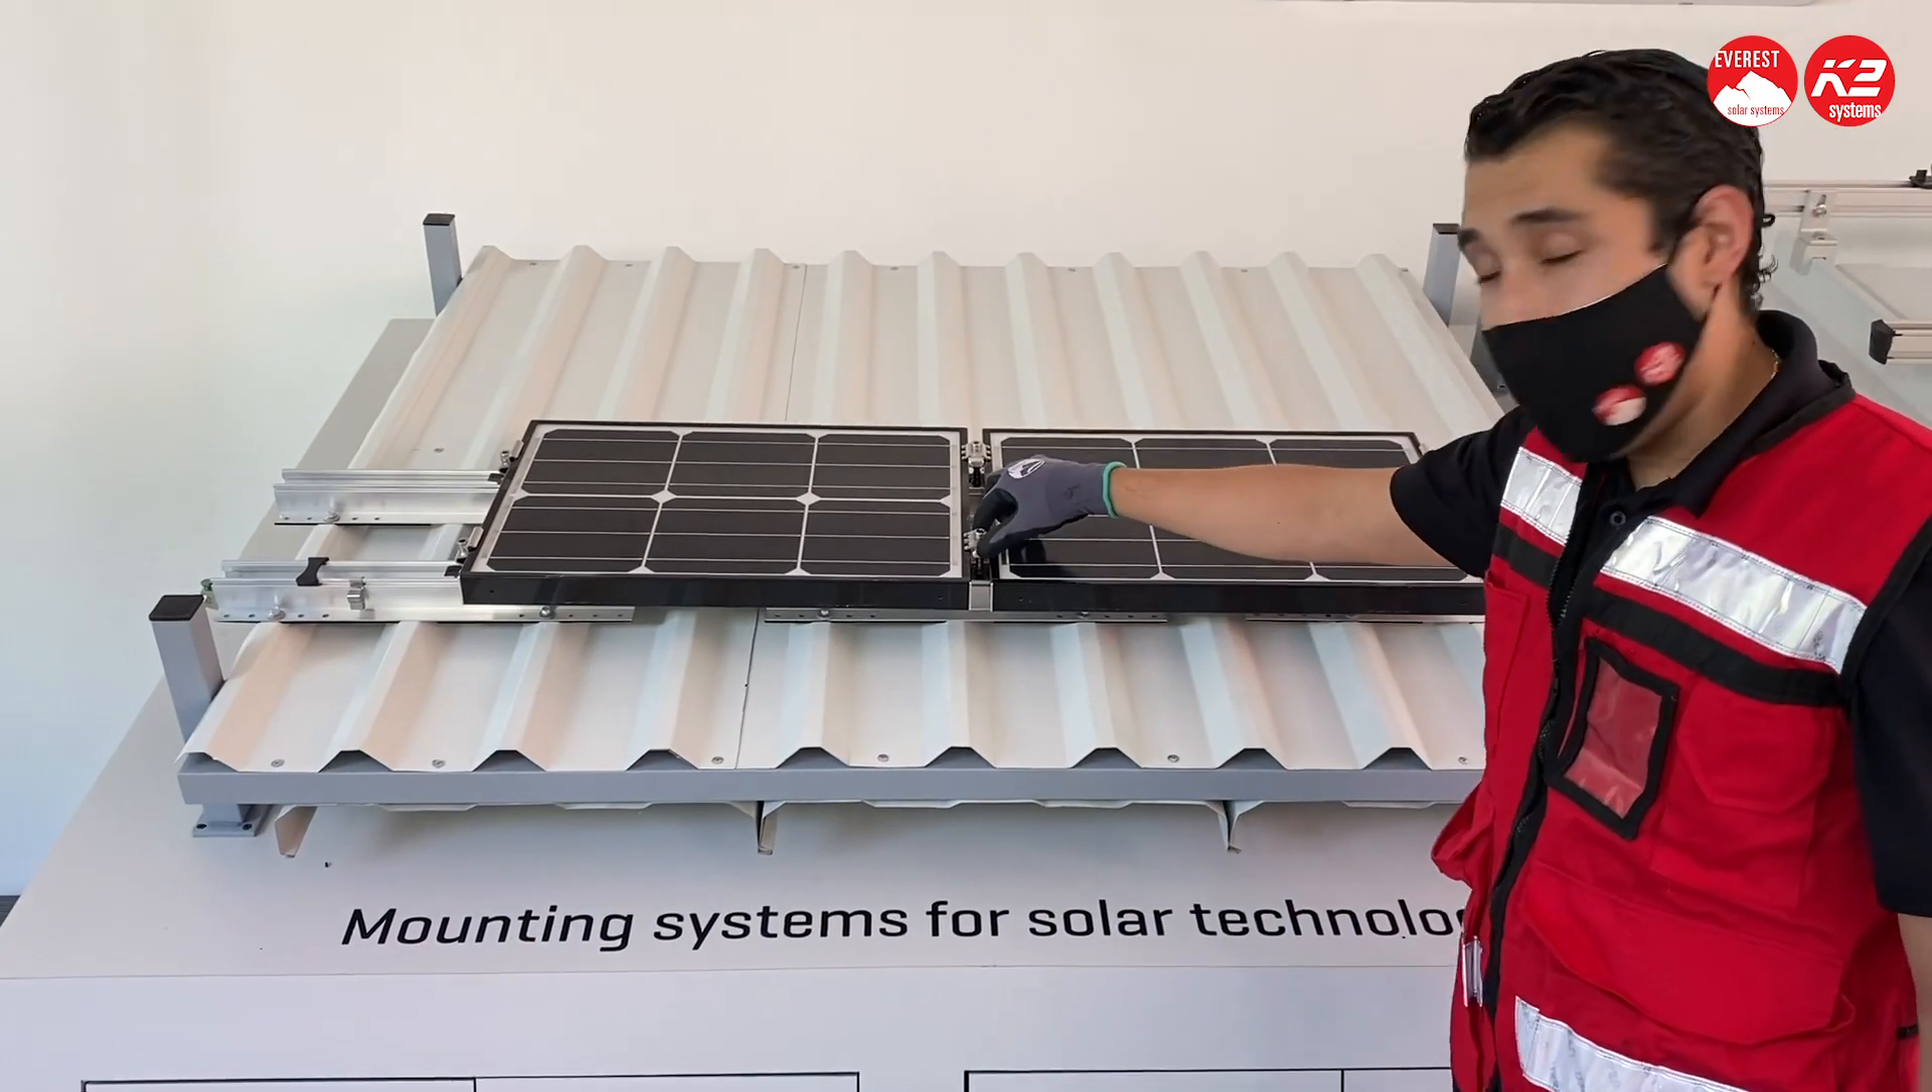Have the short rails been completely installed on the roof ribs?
Yes.